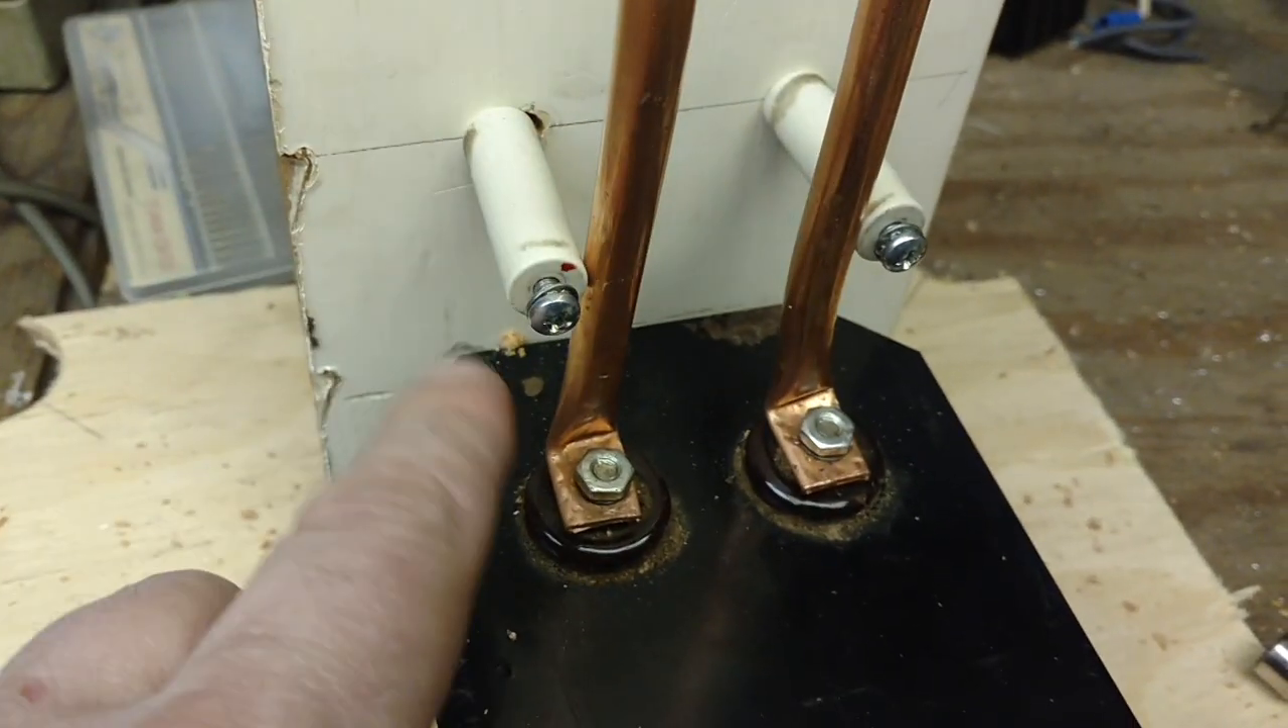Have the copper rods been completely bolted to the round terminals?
Yes.